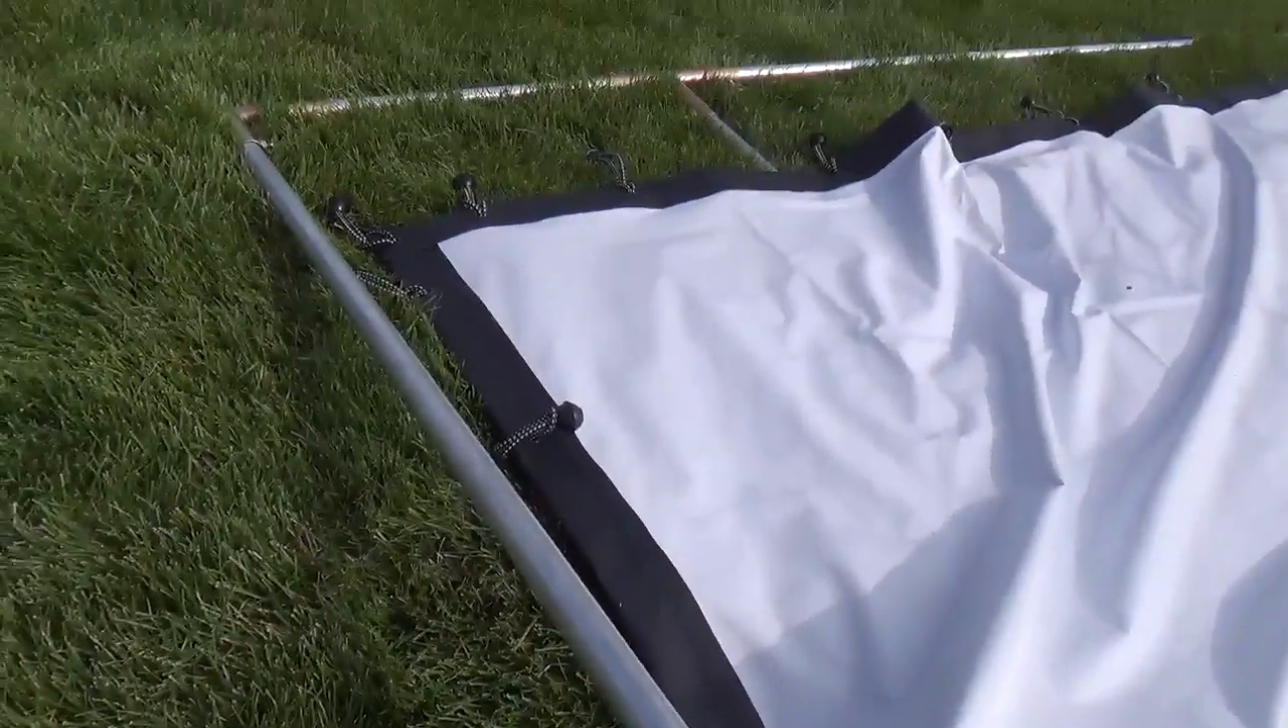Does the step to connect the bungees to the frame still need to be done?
Yes.